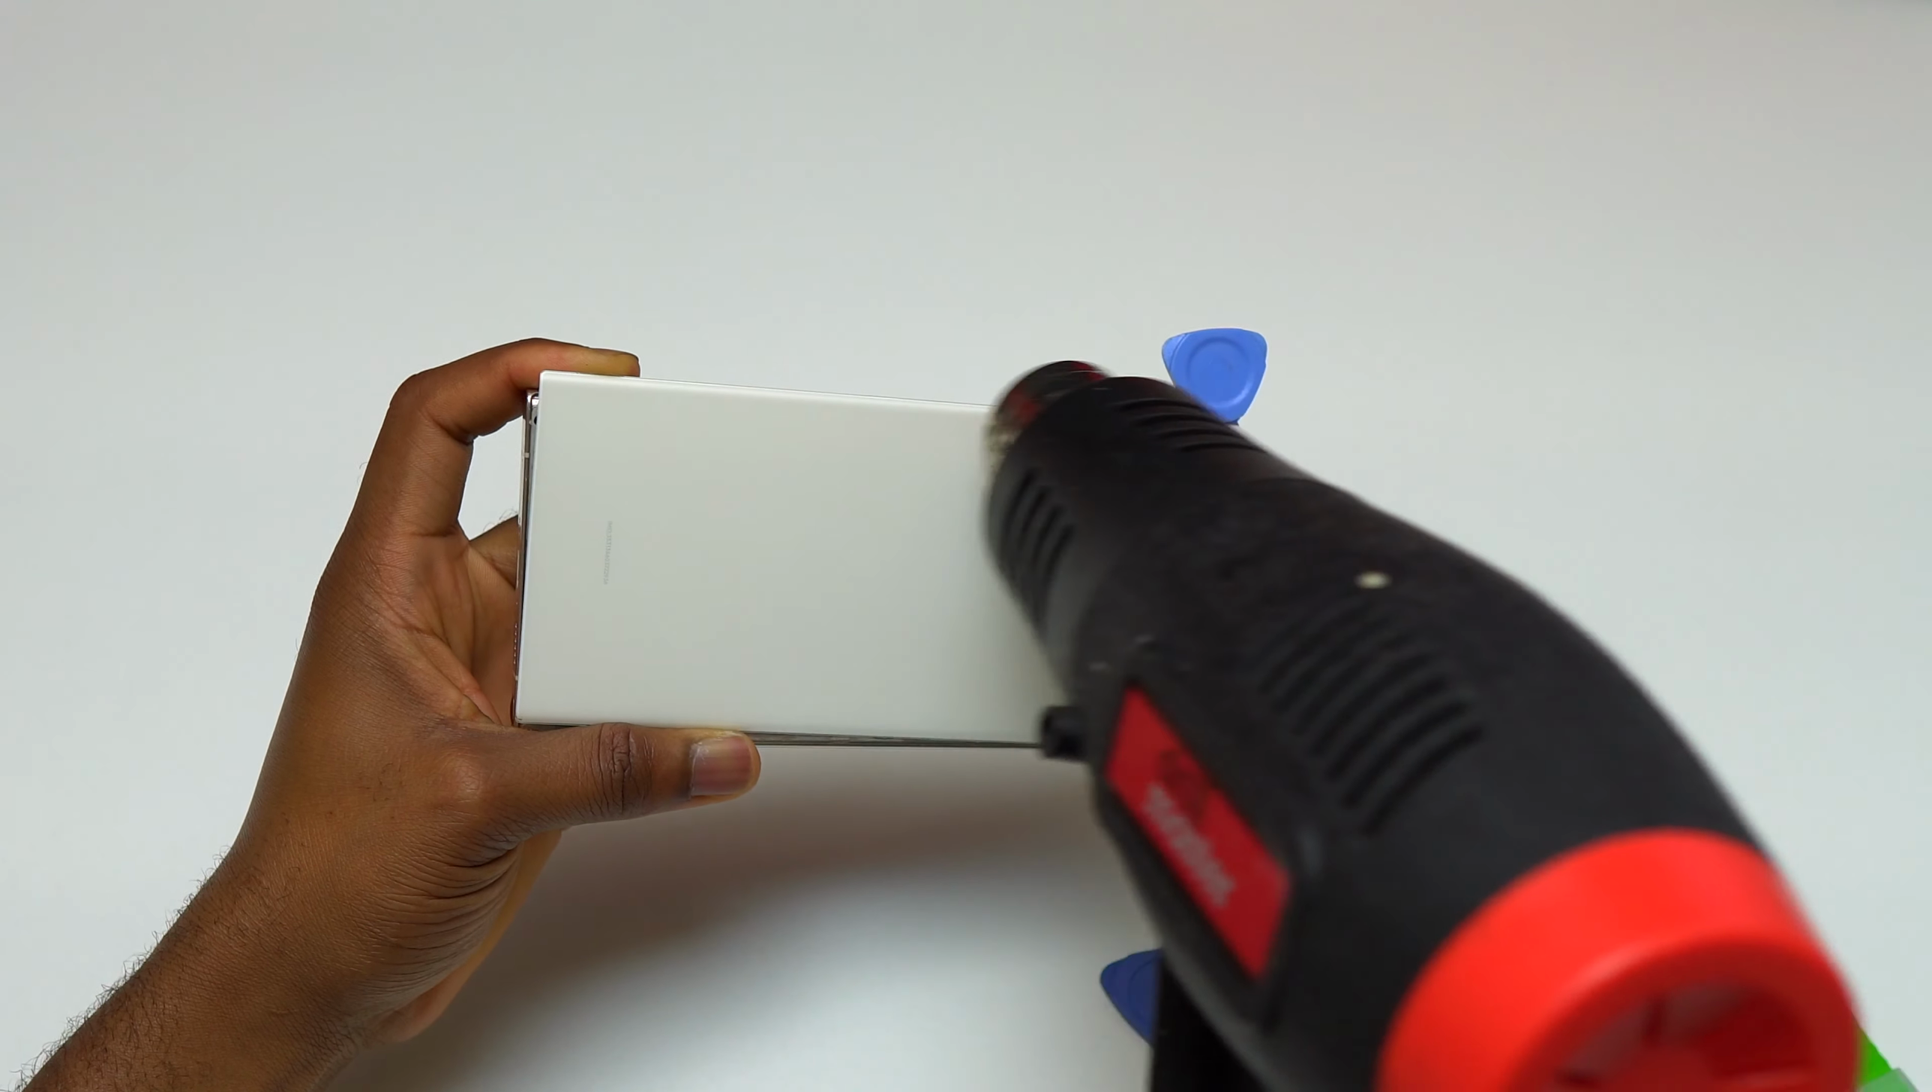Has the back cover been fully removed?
No.